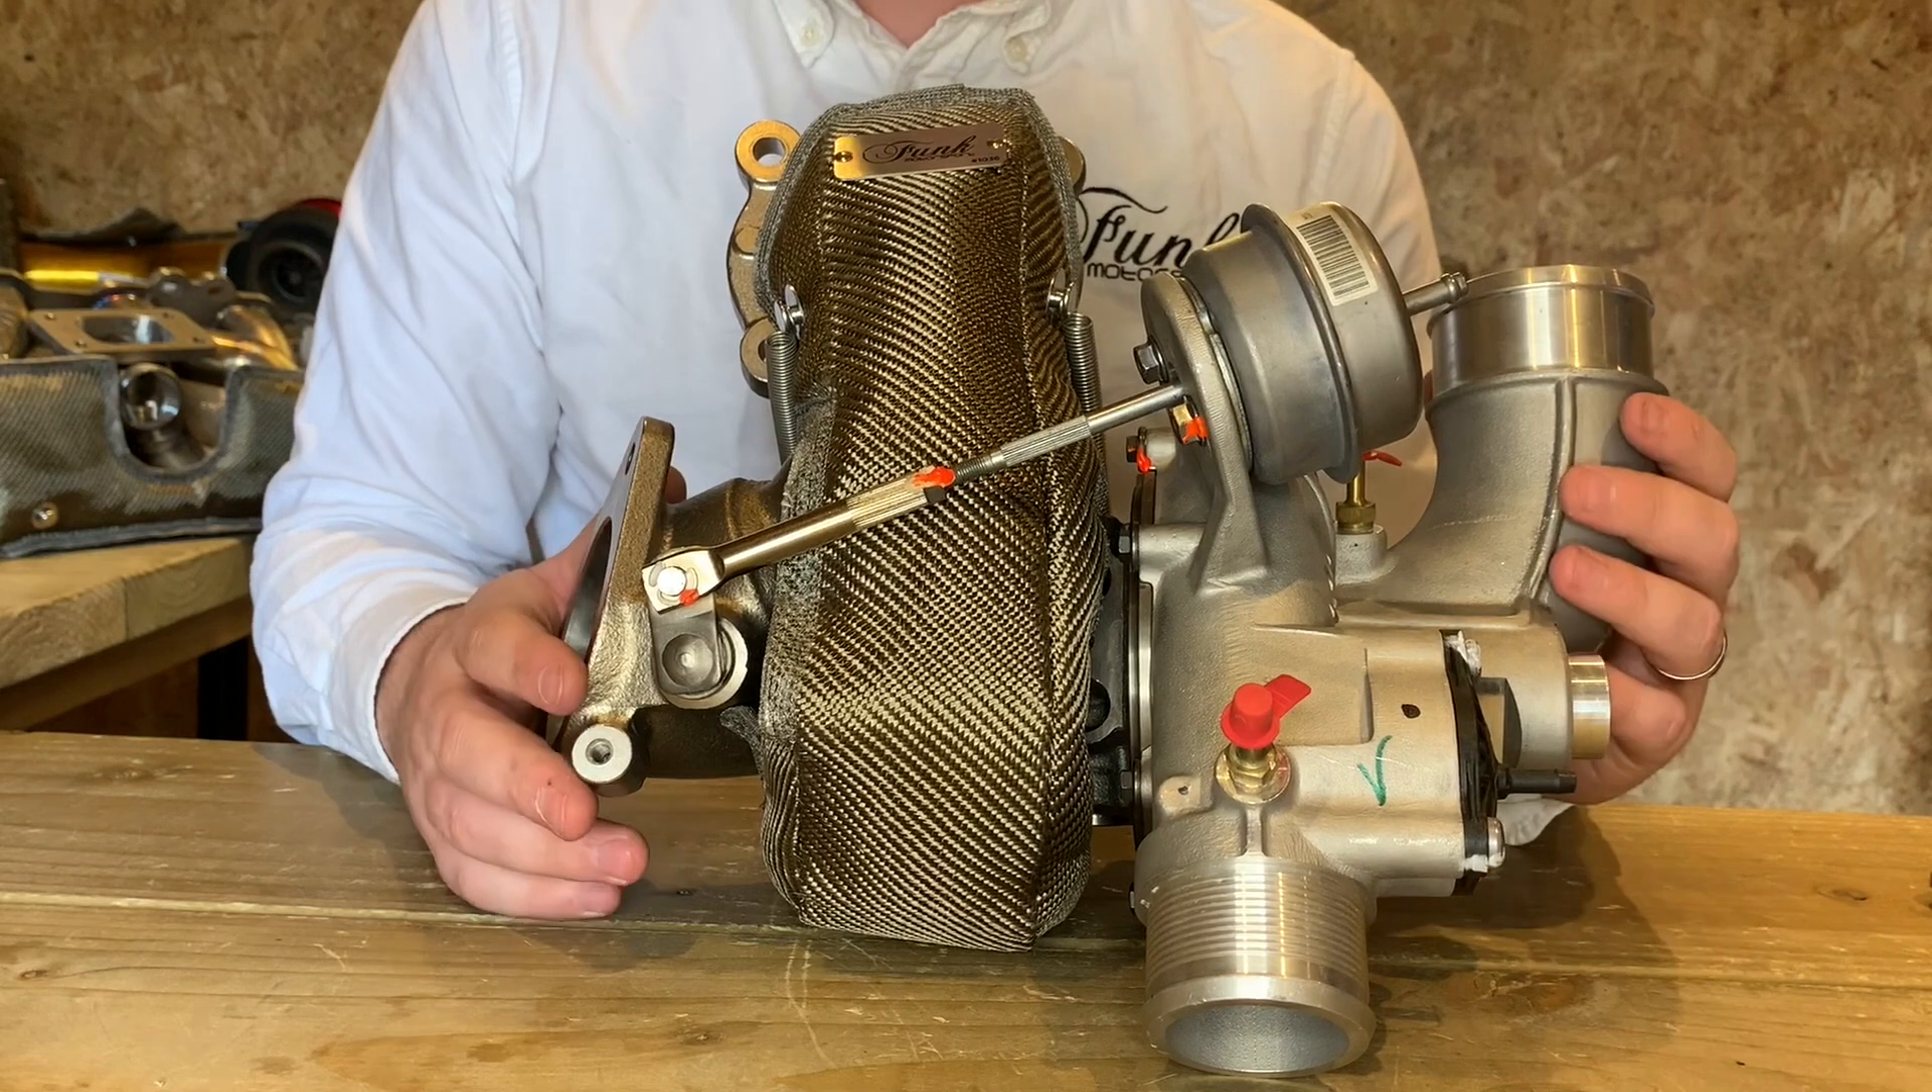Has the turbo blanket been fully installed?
Yes.